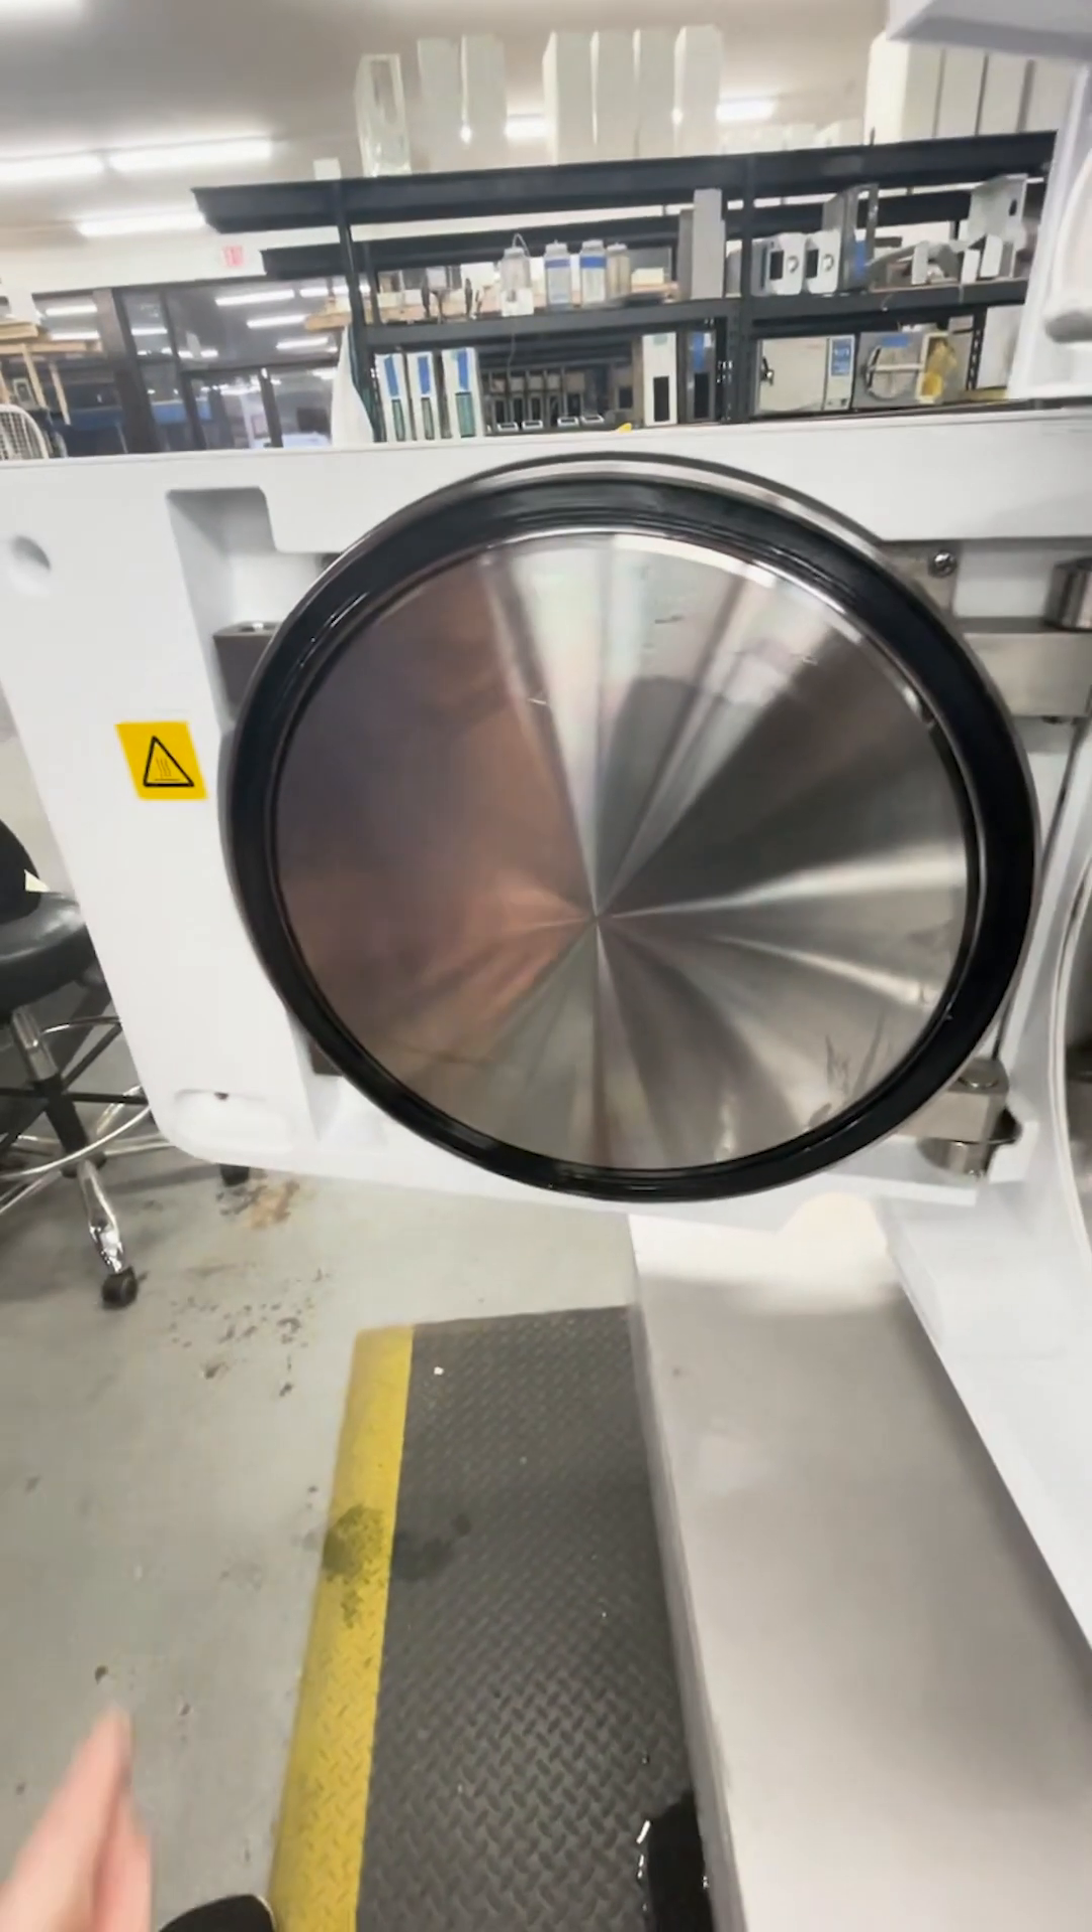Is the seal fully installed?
Yes.